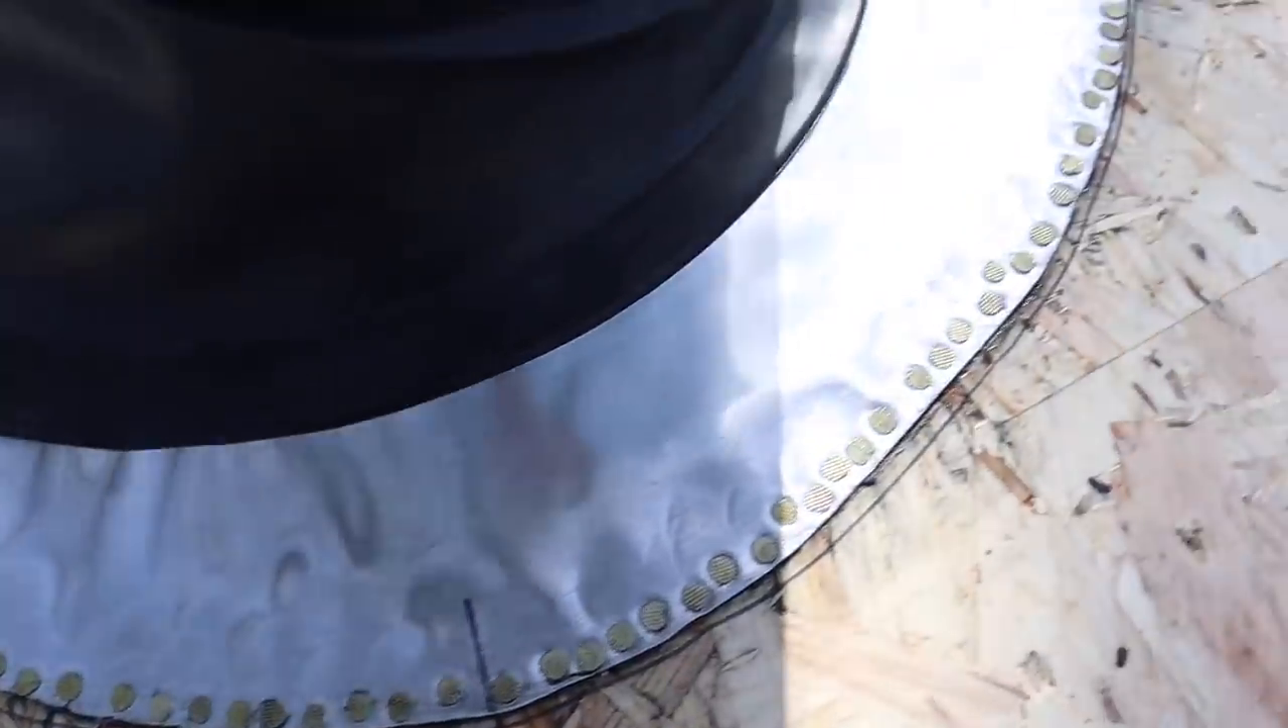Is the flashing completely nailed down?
Yes.